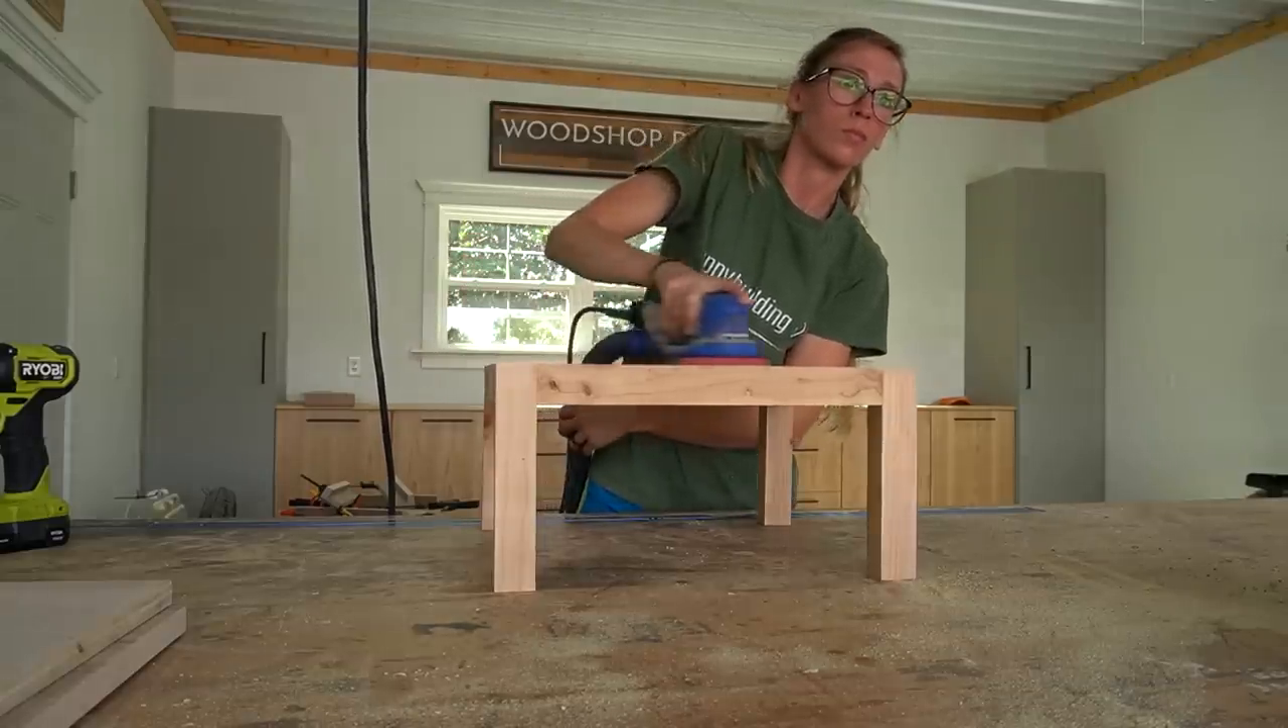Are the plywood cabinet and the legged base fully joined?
No.